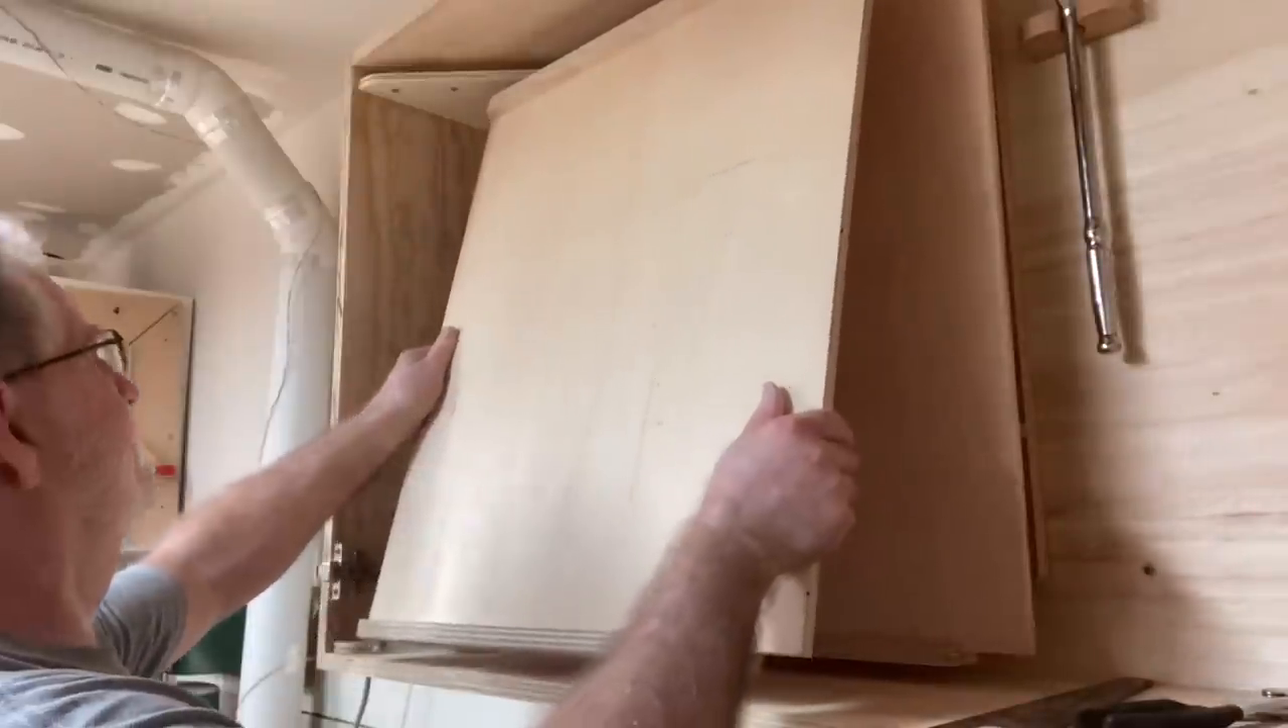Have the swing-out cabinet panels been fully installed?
No.